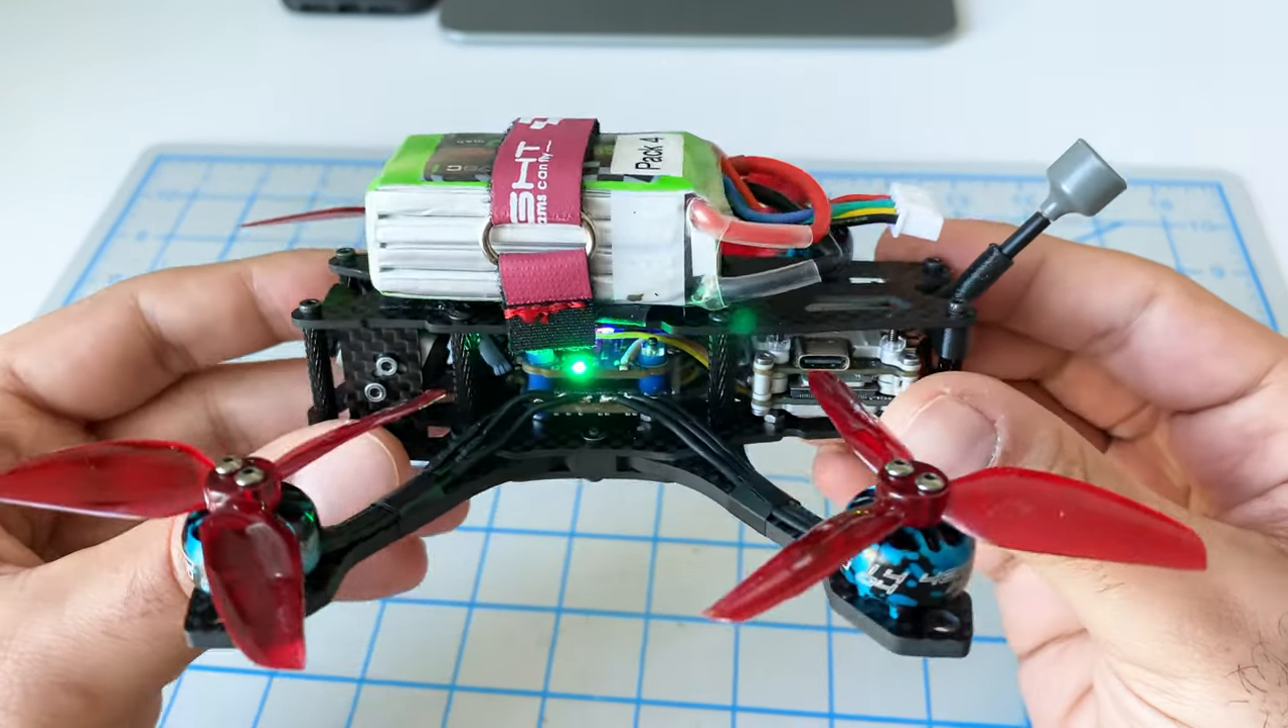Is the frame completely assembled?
Yes.